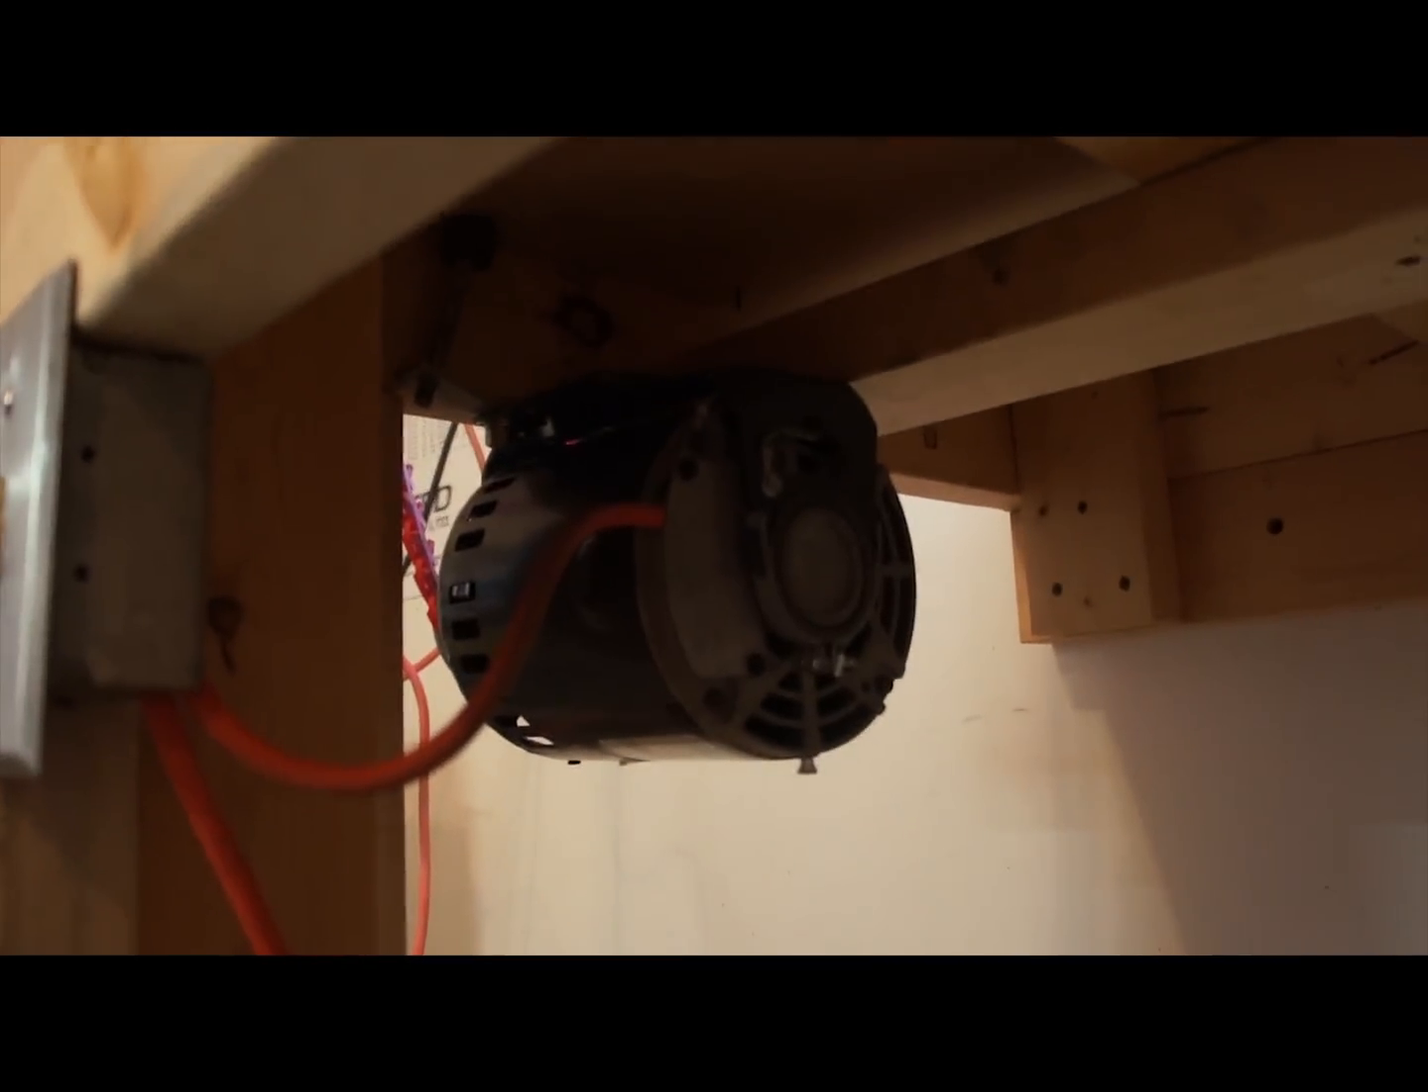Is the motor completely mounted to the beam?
Yes.